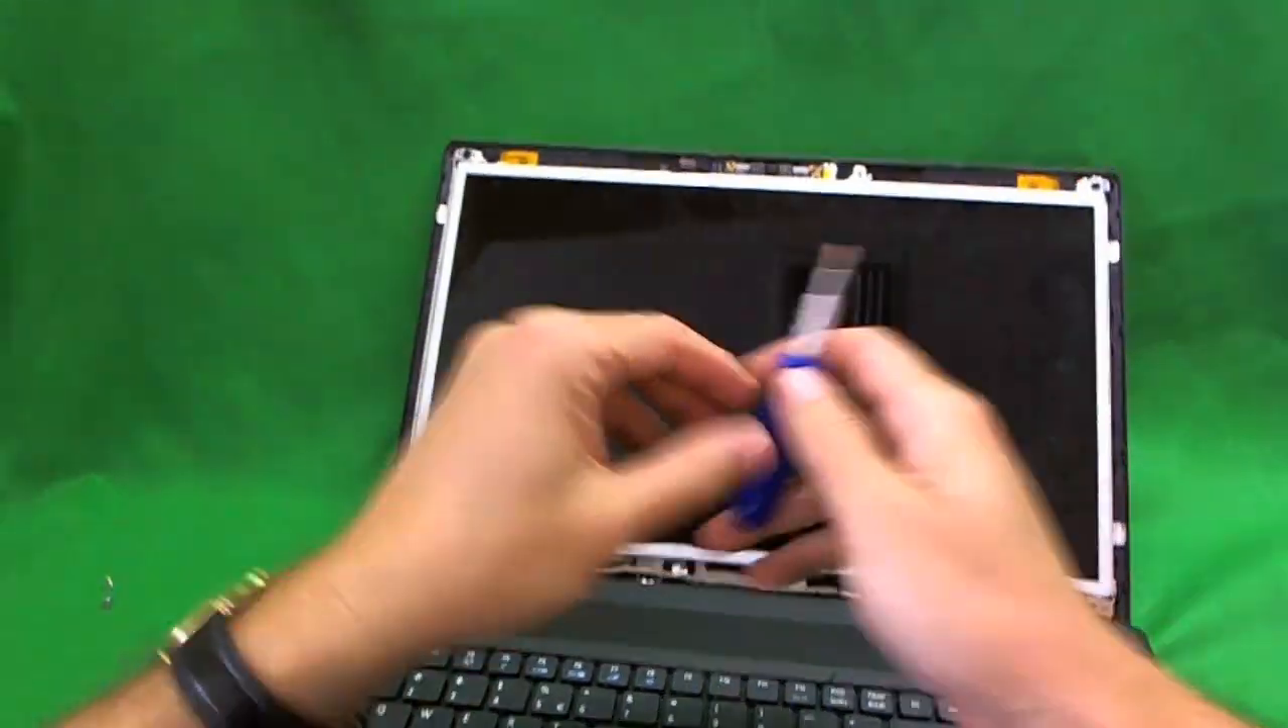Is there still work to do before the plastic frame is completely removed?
No.